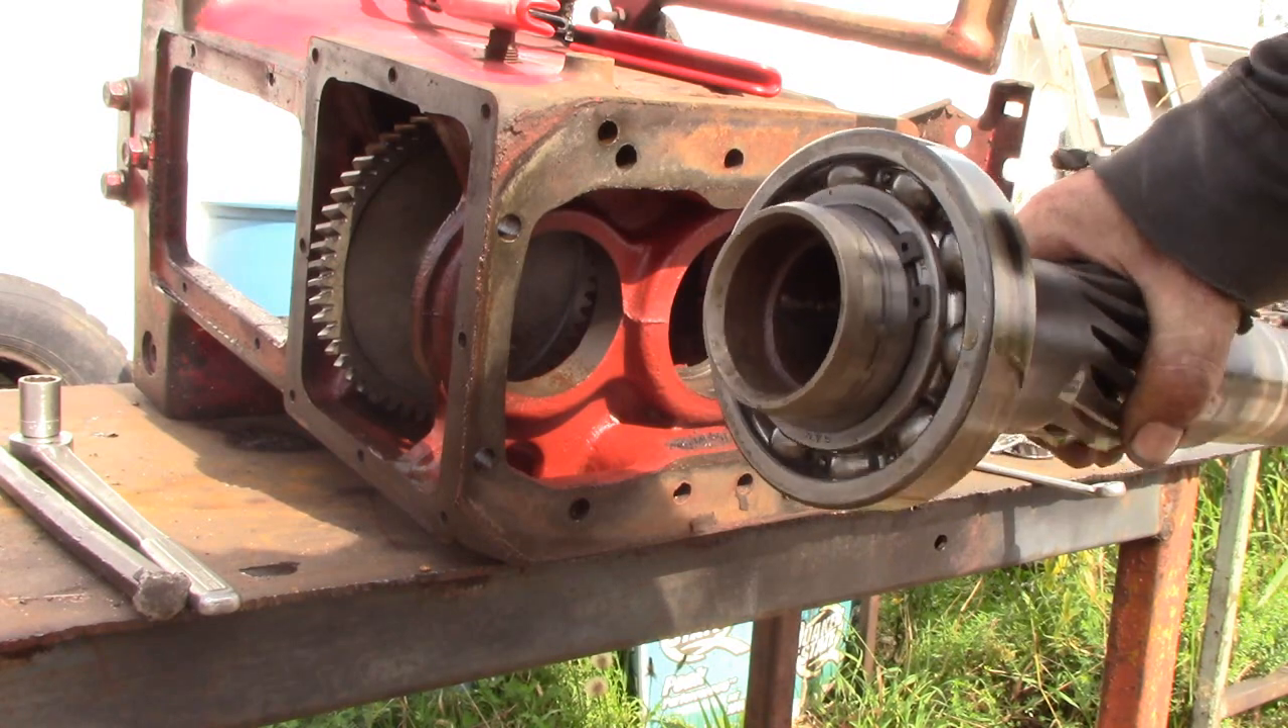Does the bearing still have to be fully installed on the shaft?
No.